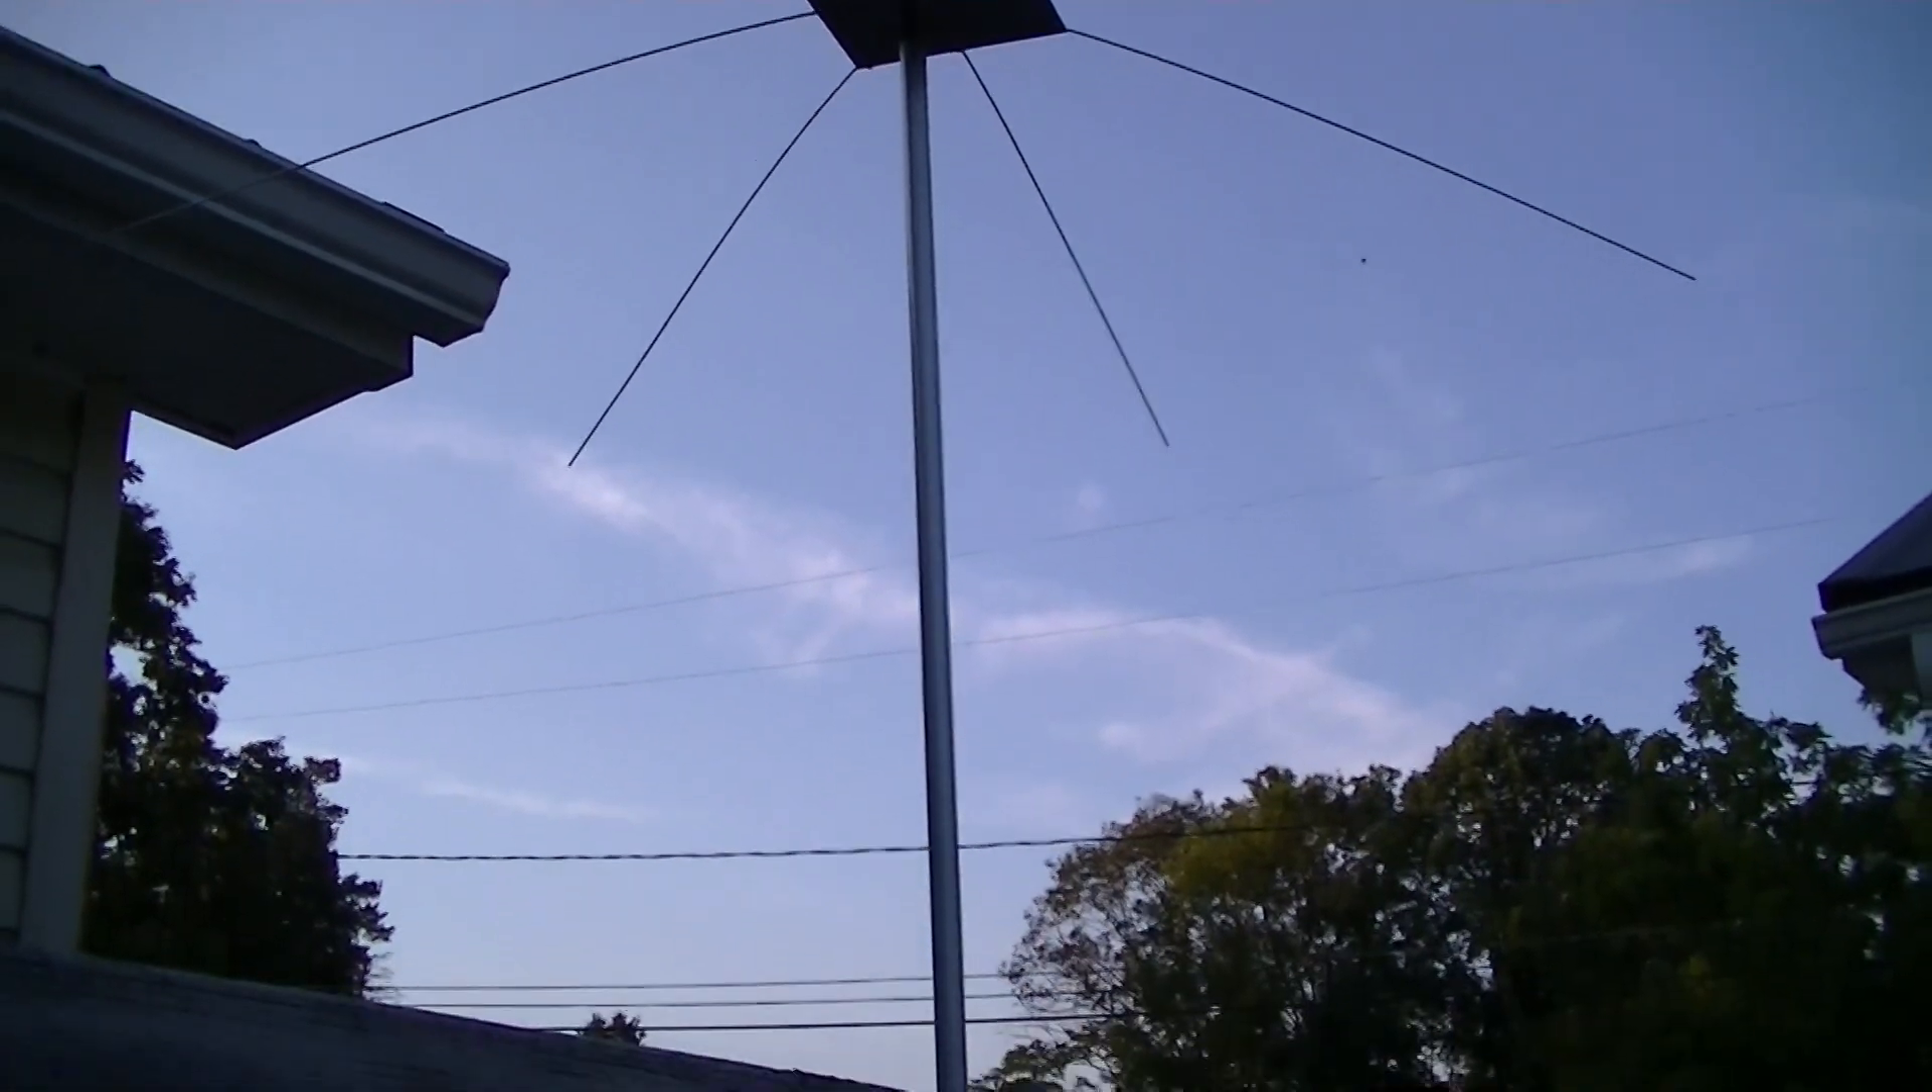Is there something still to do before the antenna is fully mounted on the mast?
No.